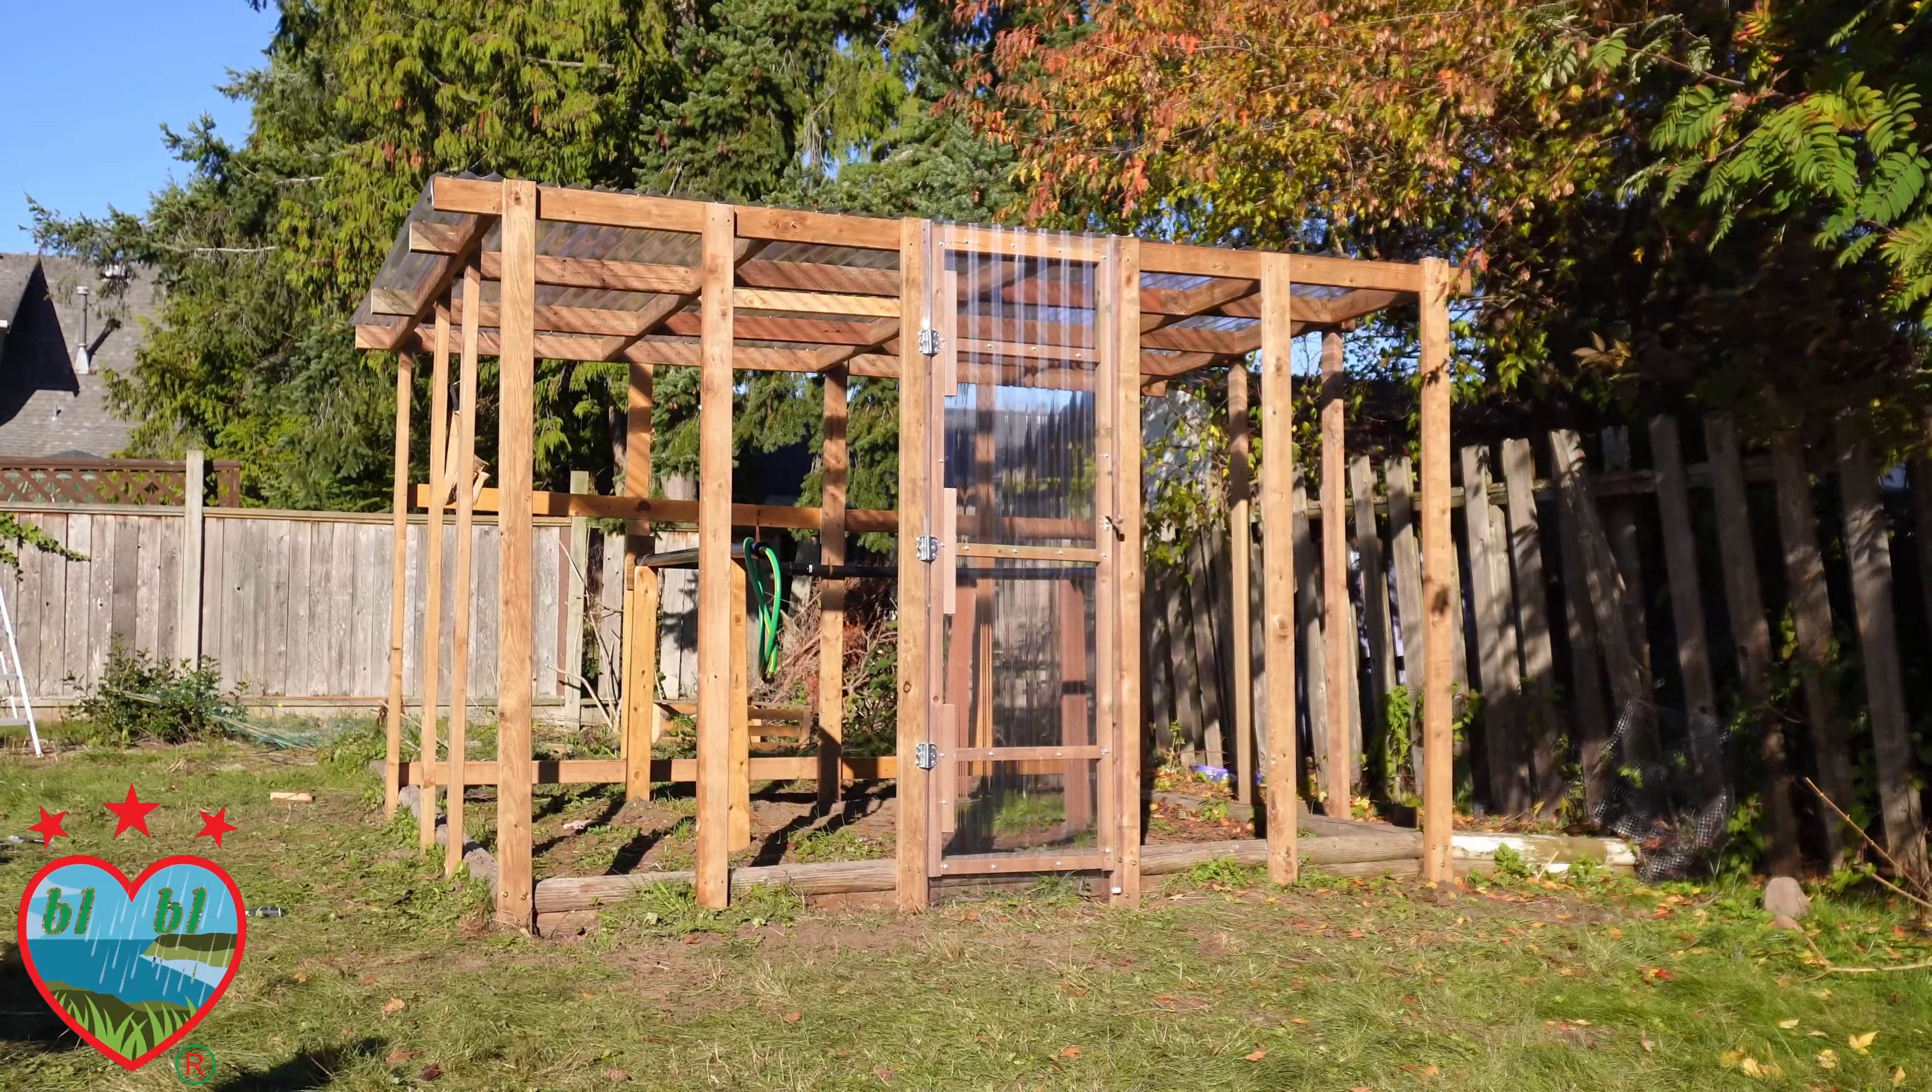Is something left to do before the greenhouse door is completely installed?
No.